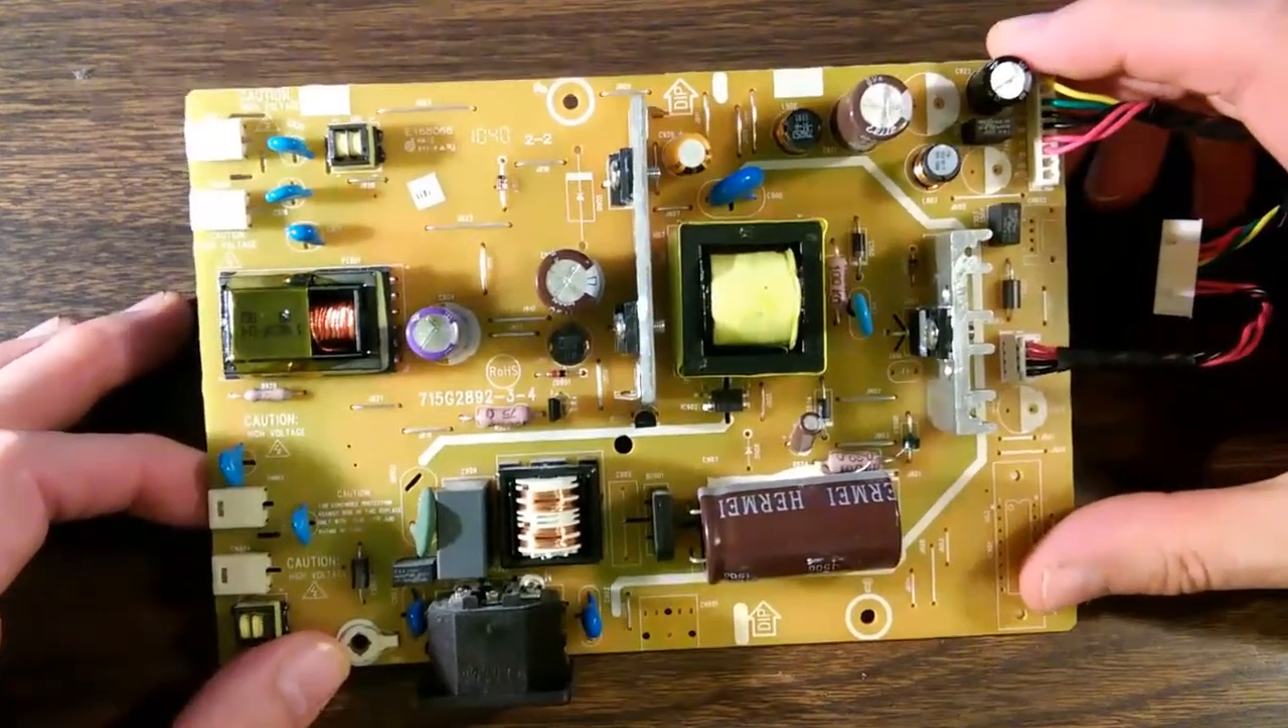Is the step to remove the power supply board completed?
Yes.